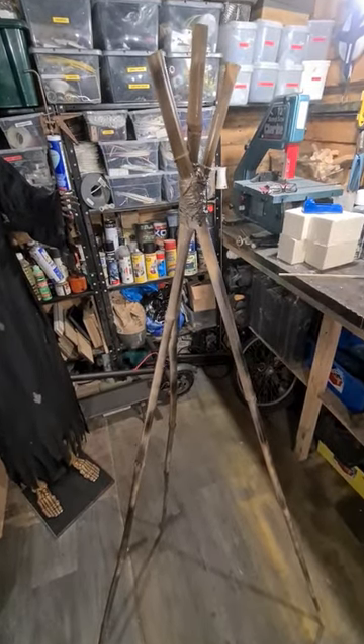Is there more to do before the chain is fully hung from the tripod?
Yes.